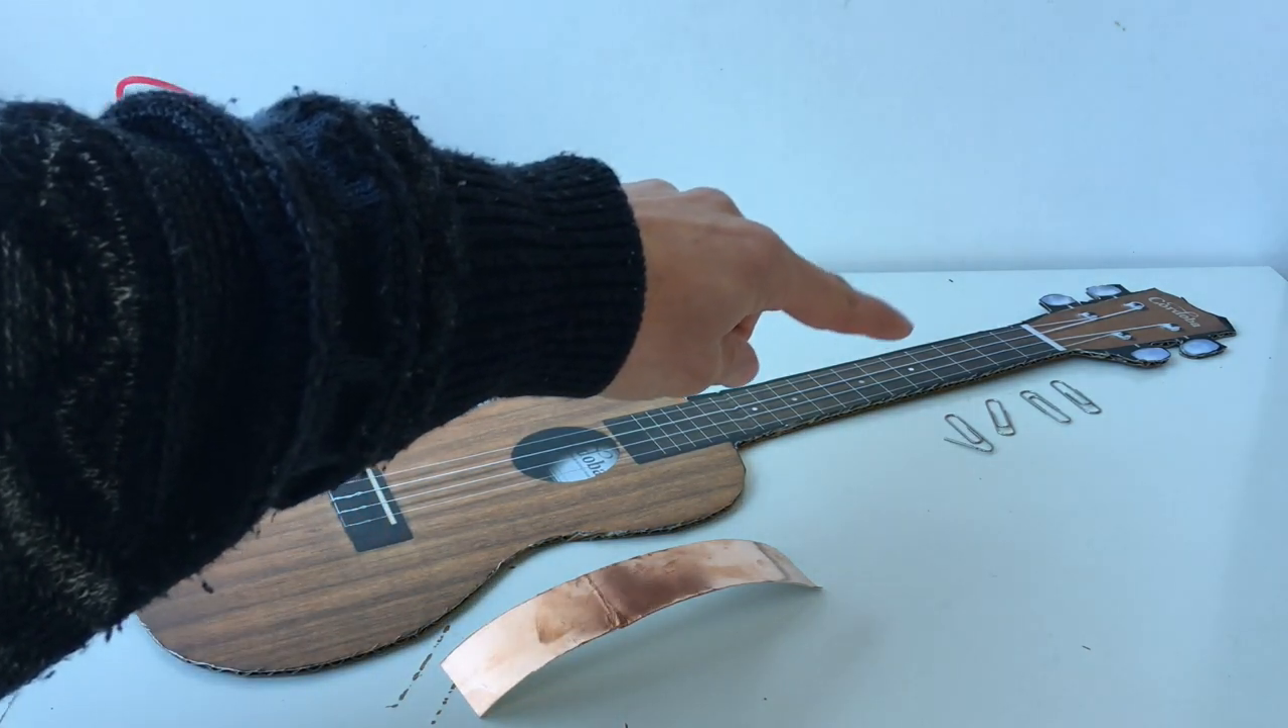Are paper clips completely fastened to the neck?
No.